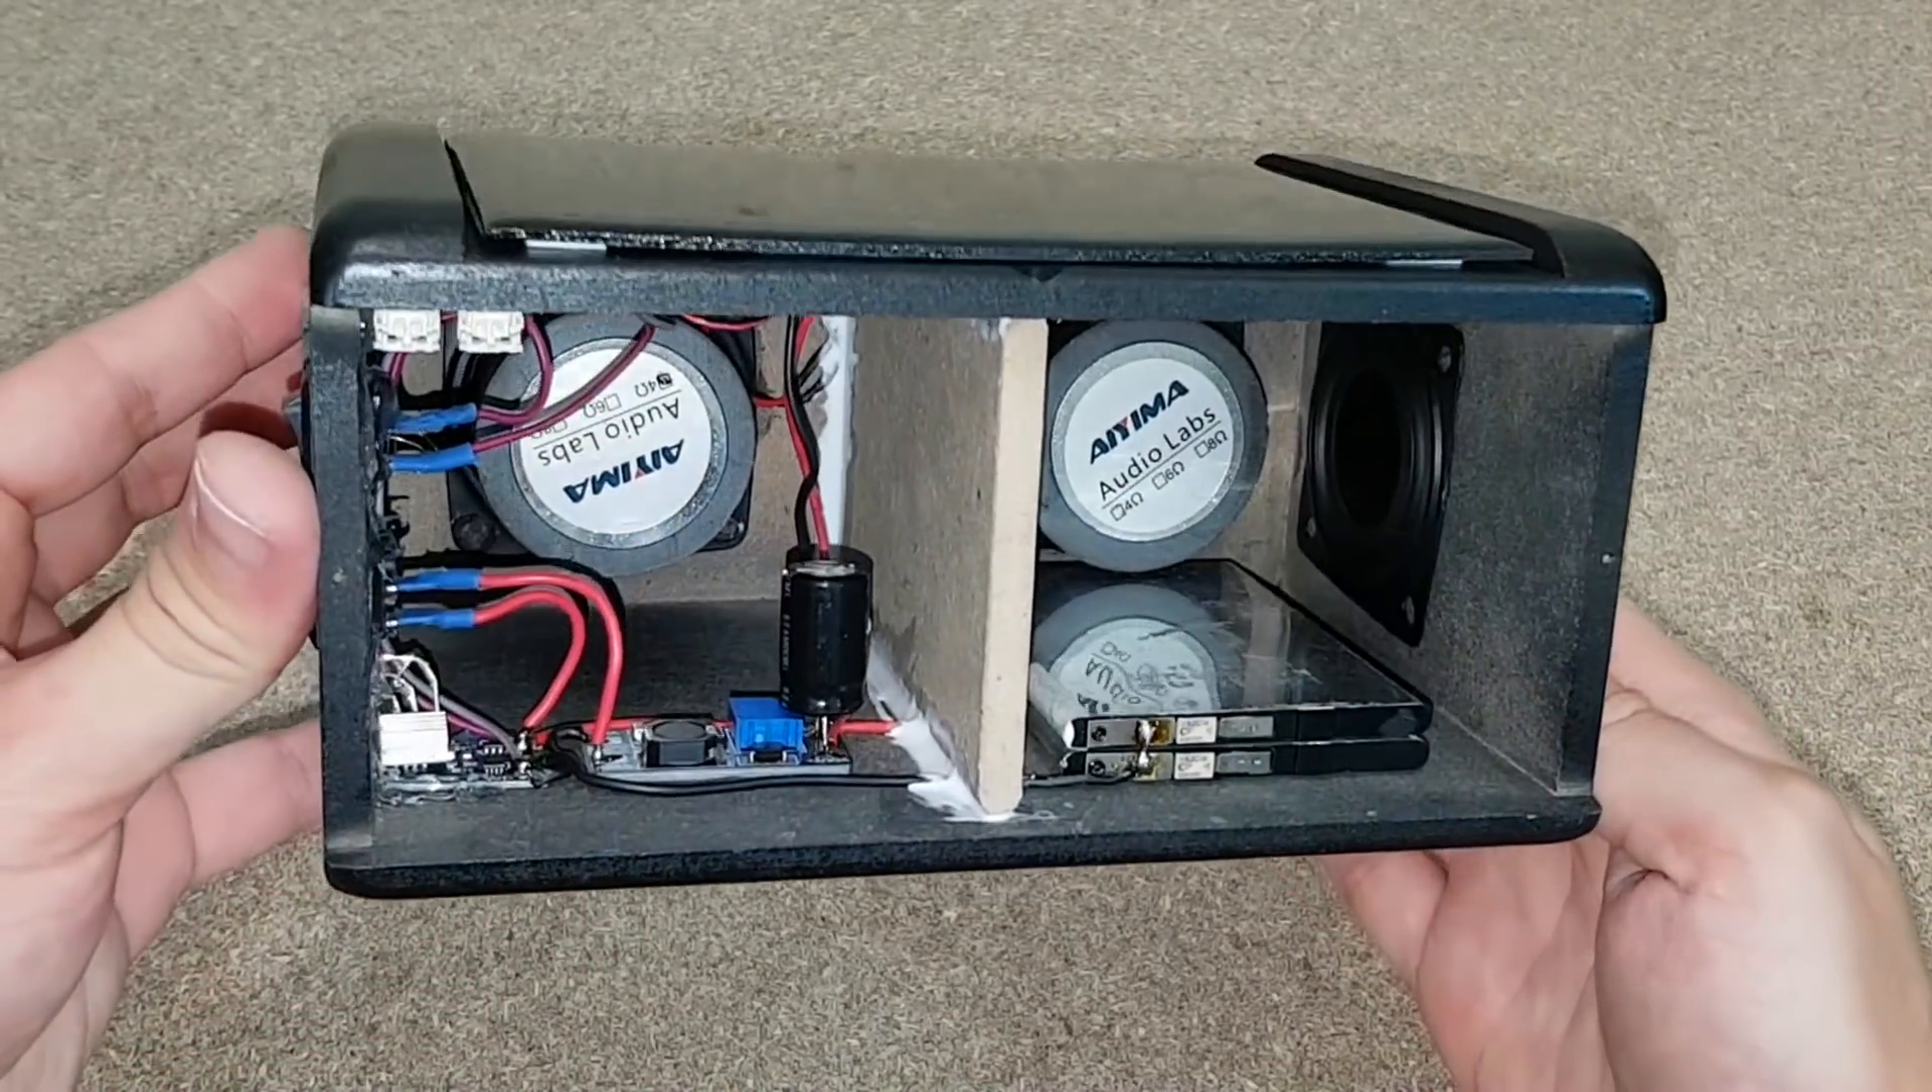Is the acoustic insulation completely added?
No.